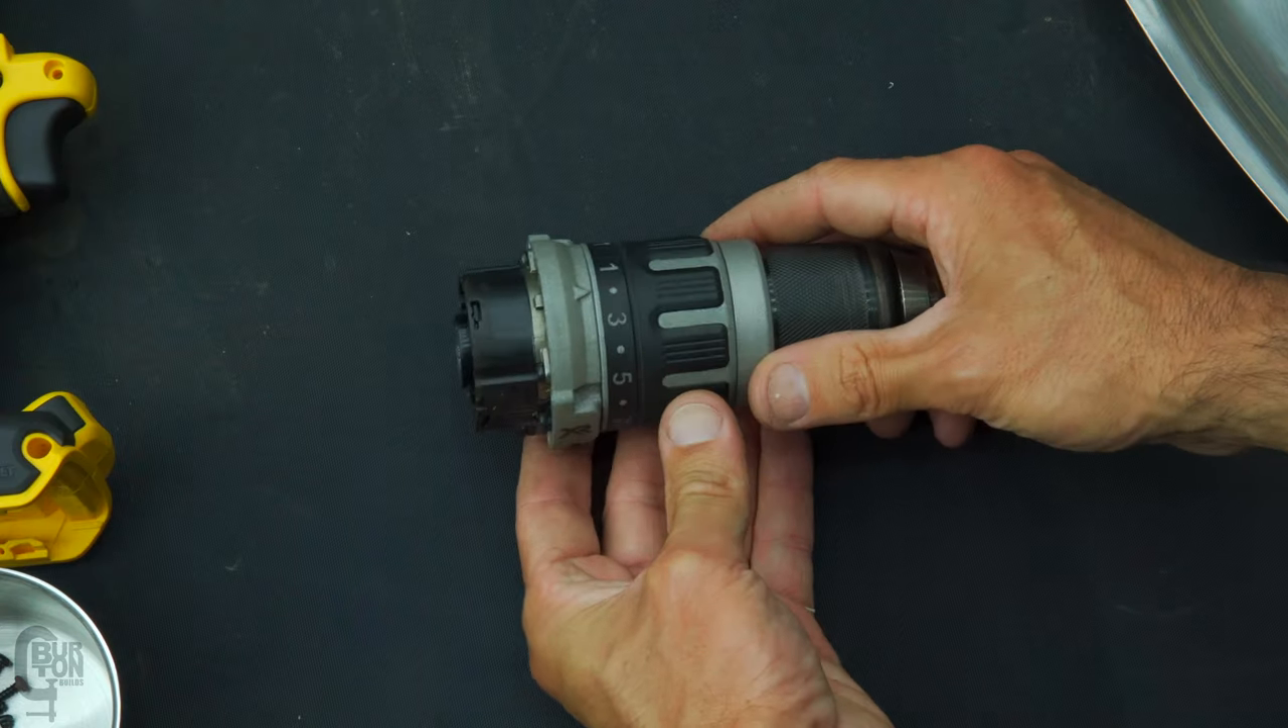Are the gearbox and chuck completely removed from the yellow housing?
Yes.